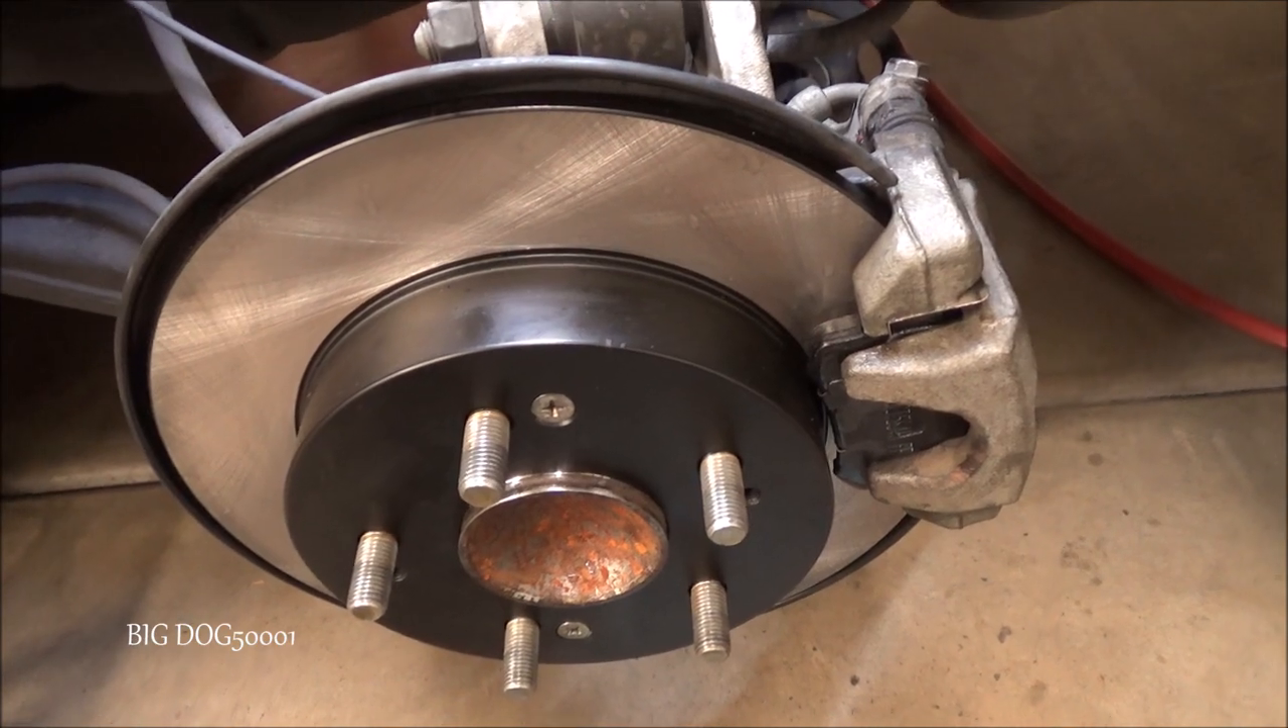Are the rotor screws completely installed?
Yes.